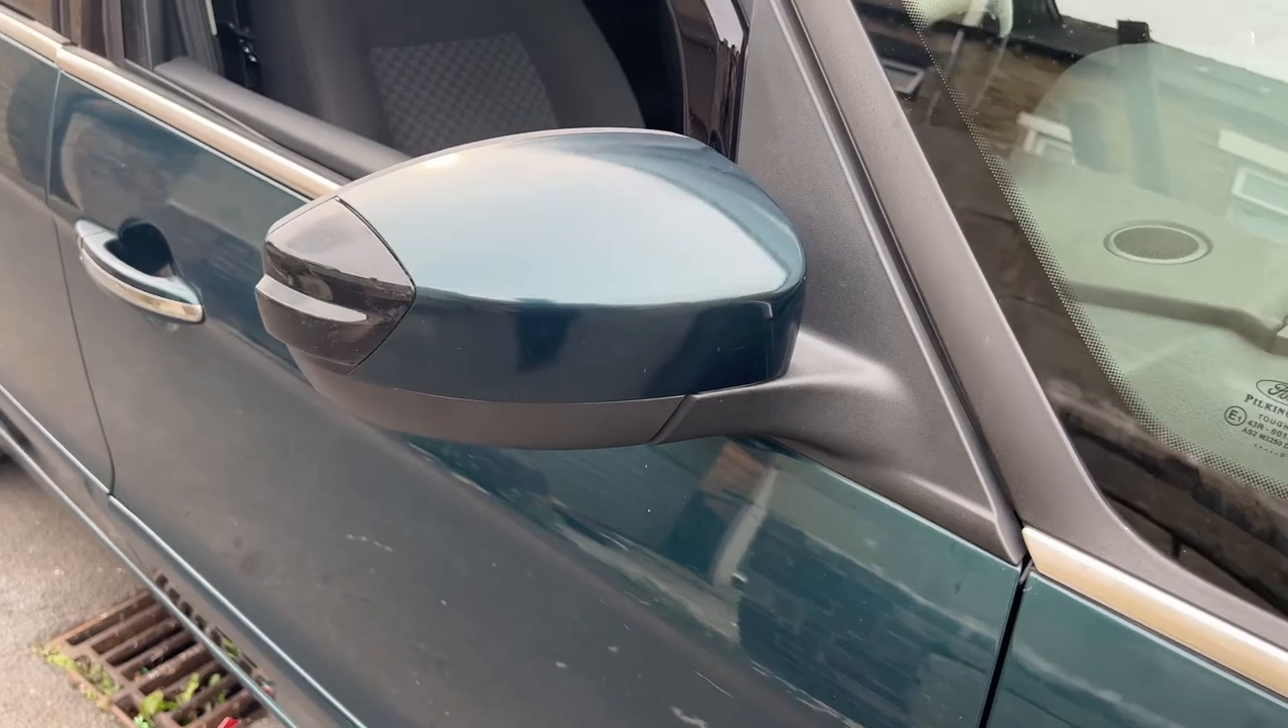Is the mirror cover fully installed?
Yes.